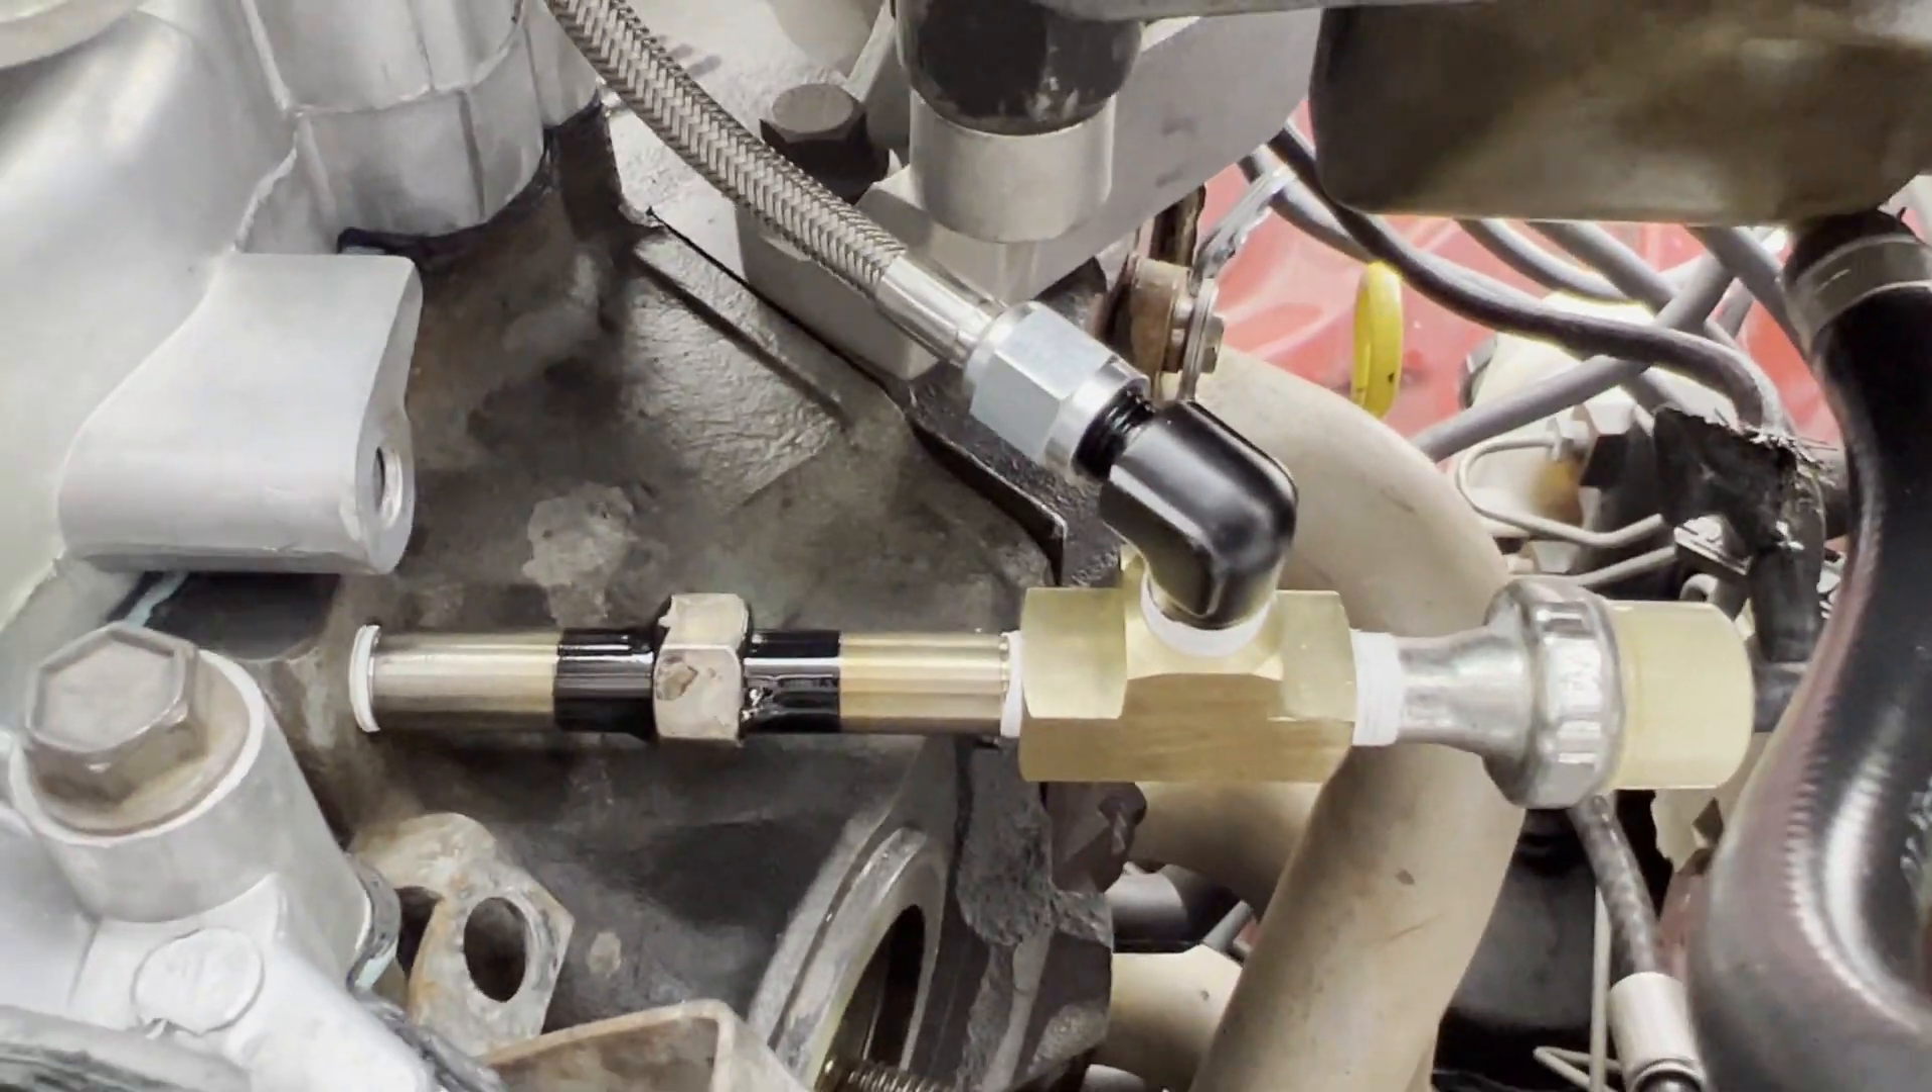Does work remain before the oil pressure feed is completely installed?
No.